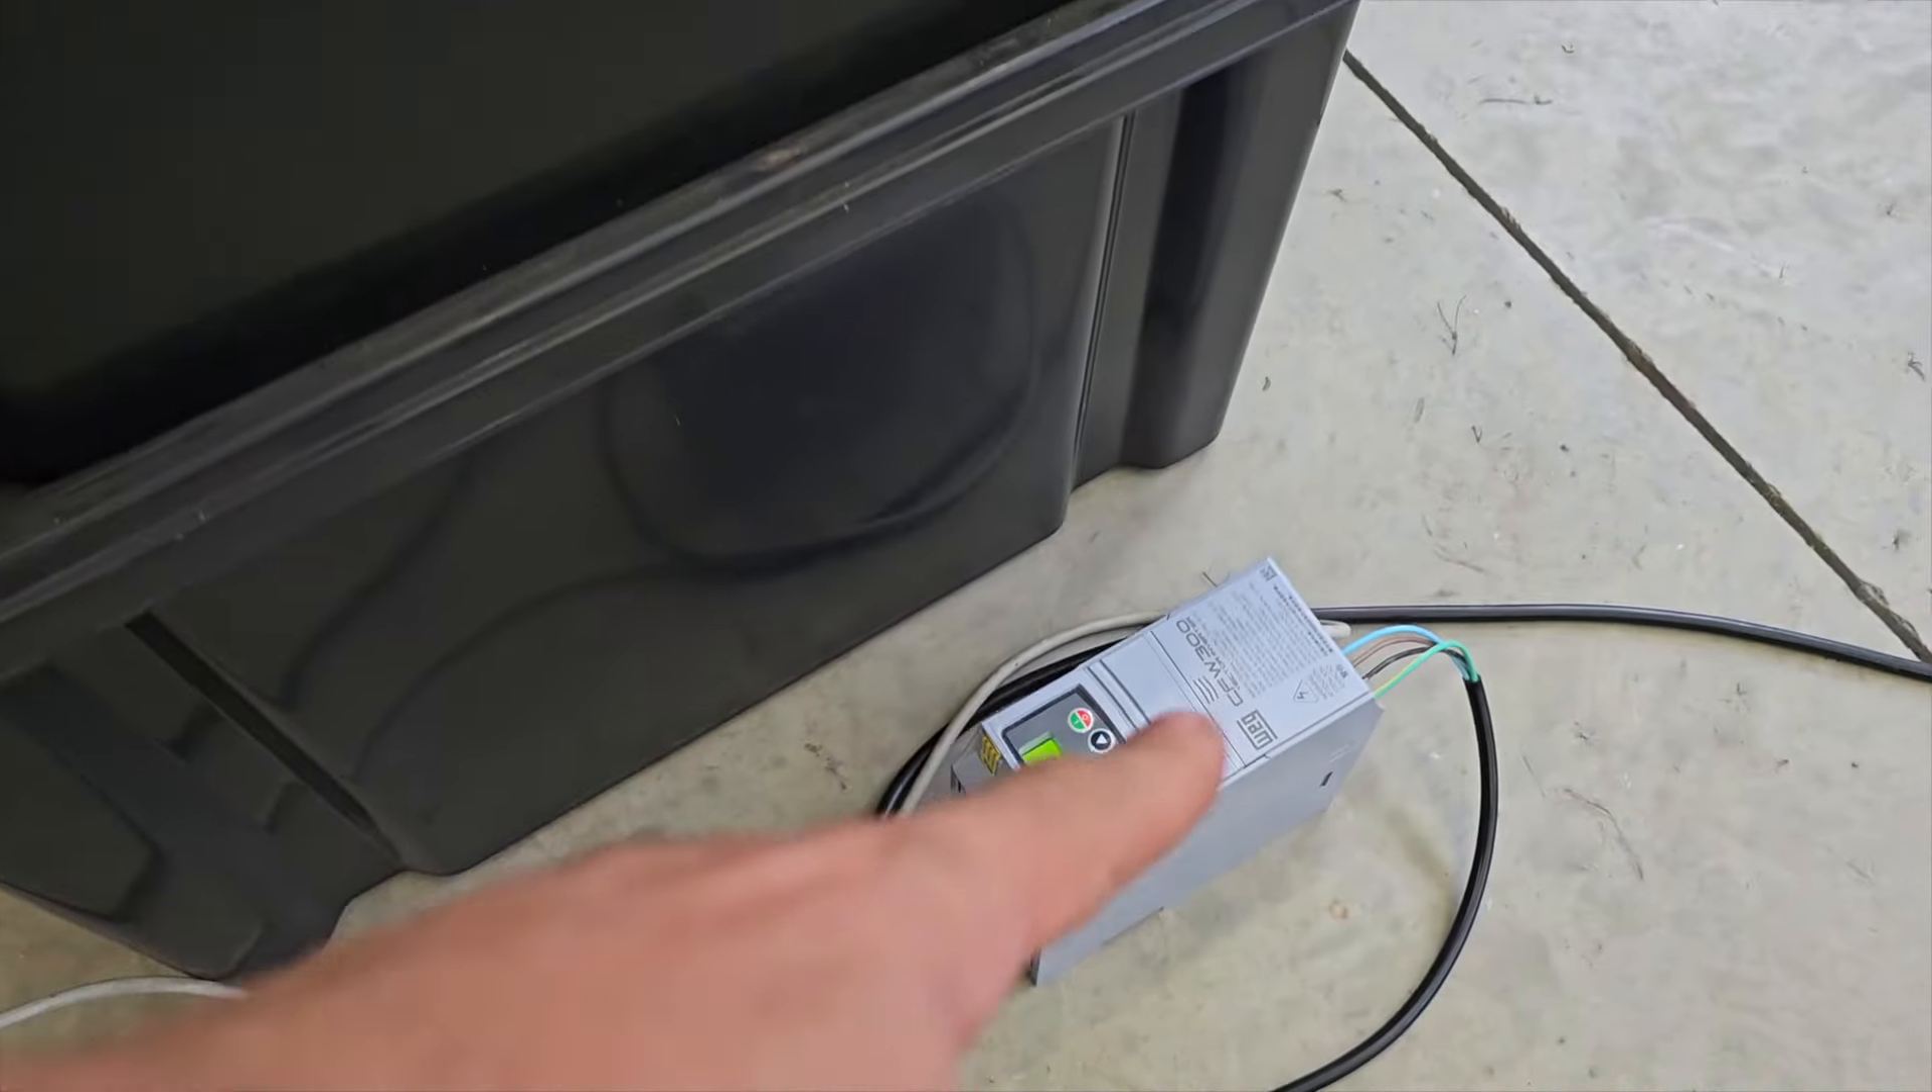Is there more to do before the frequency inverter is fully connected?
No.